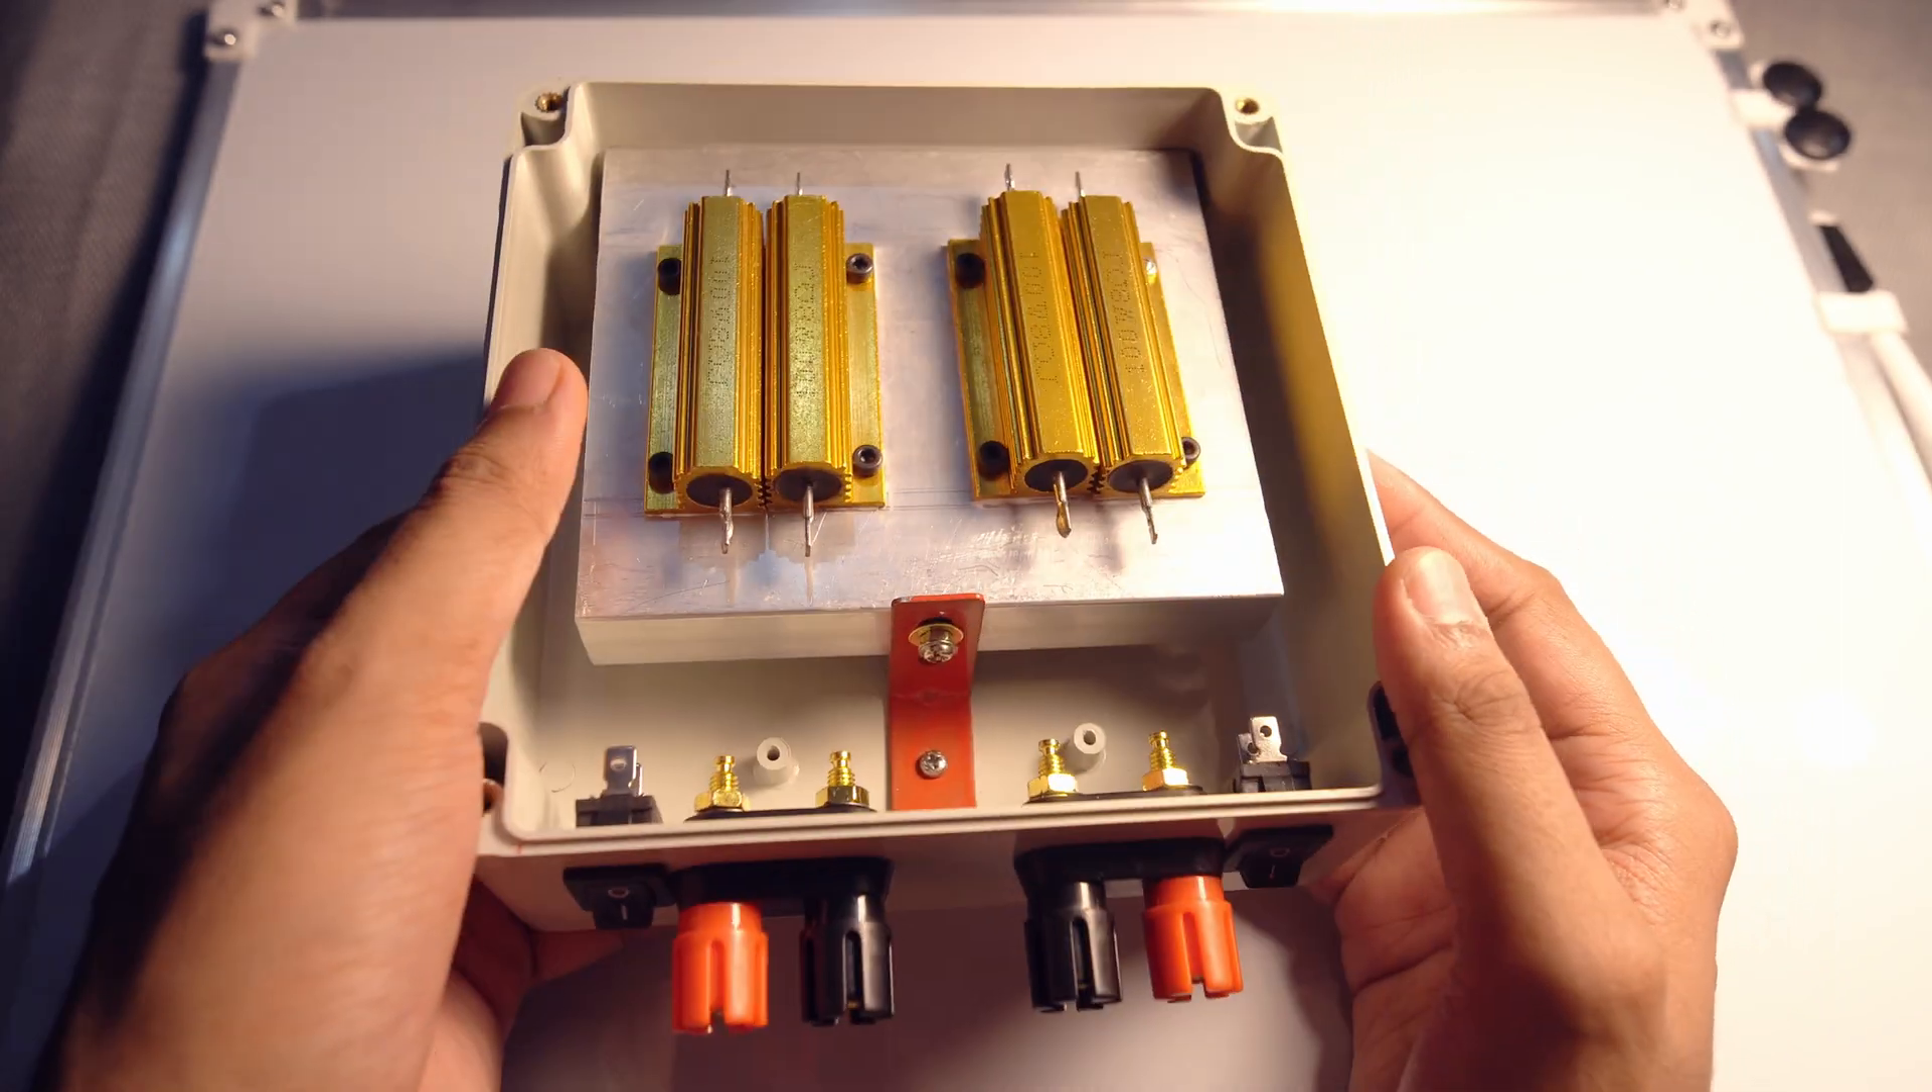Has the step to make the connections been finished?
No.